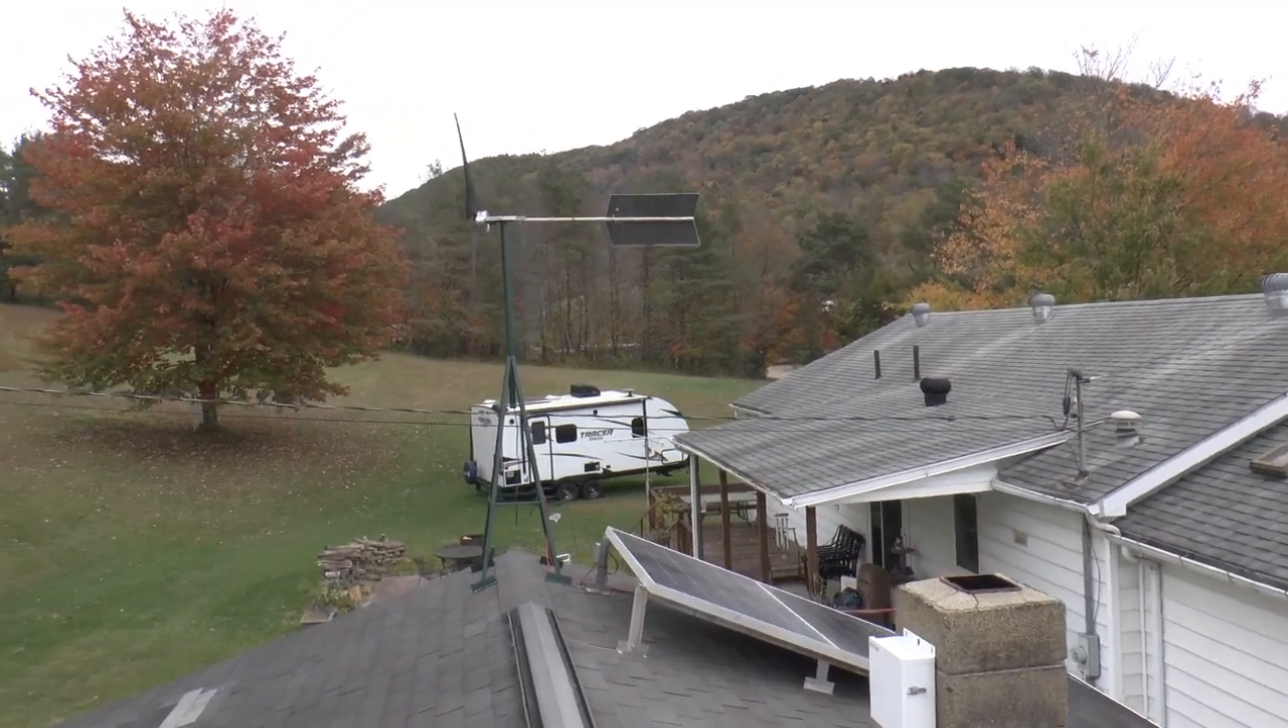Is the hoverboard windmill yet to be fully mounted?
No.